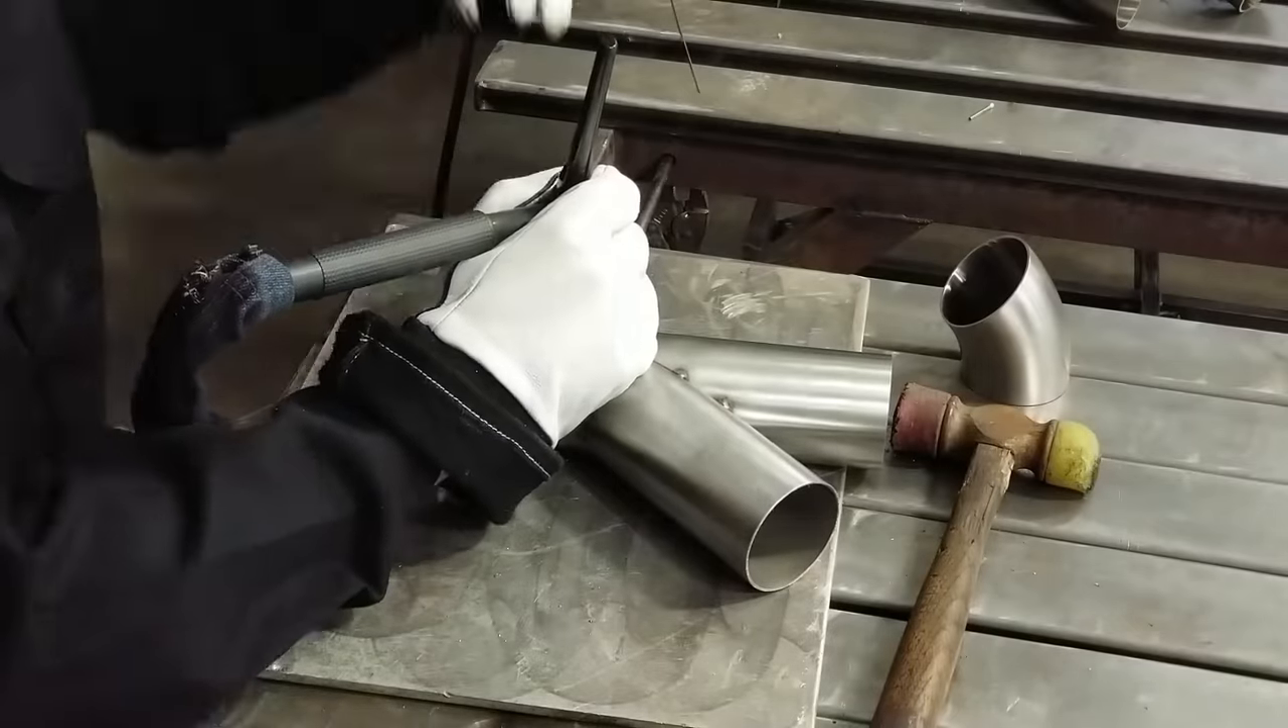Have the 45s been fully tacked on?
No.